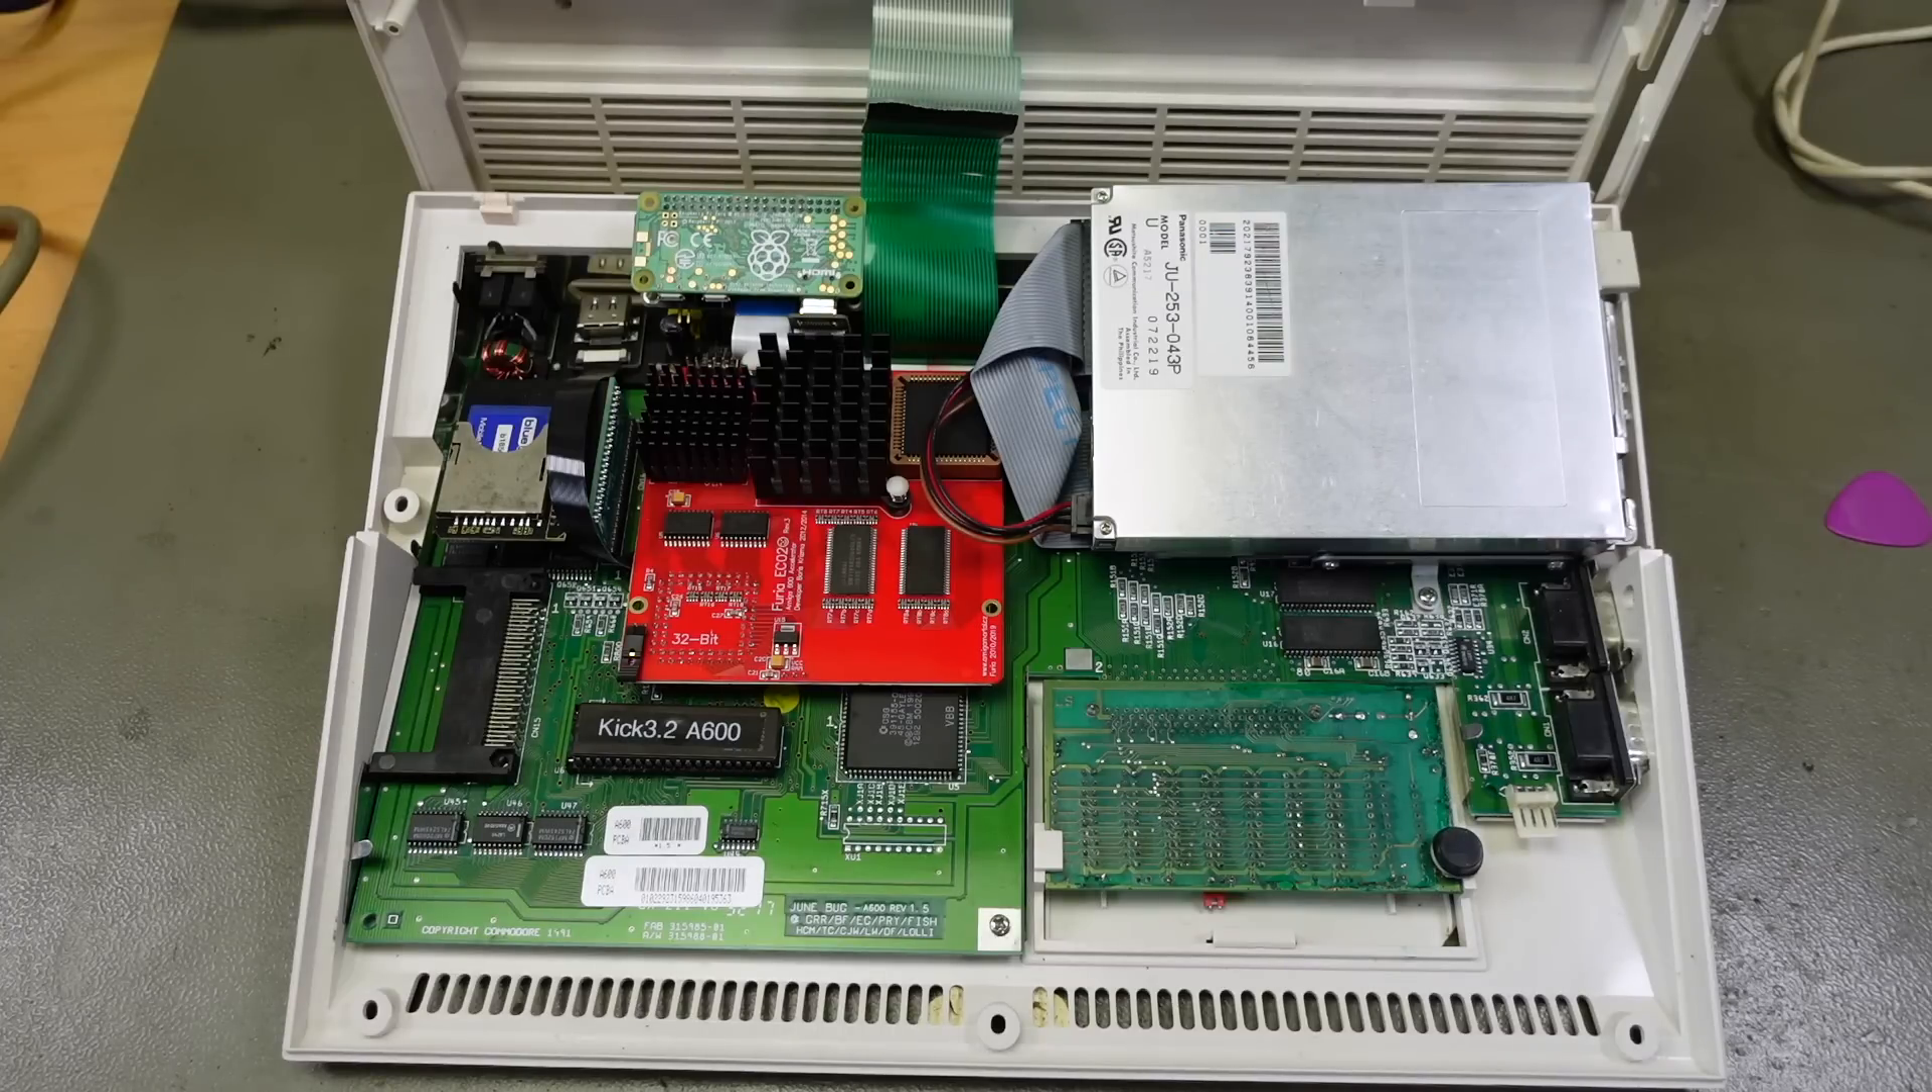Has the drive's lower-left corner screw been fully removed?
No.